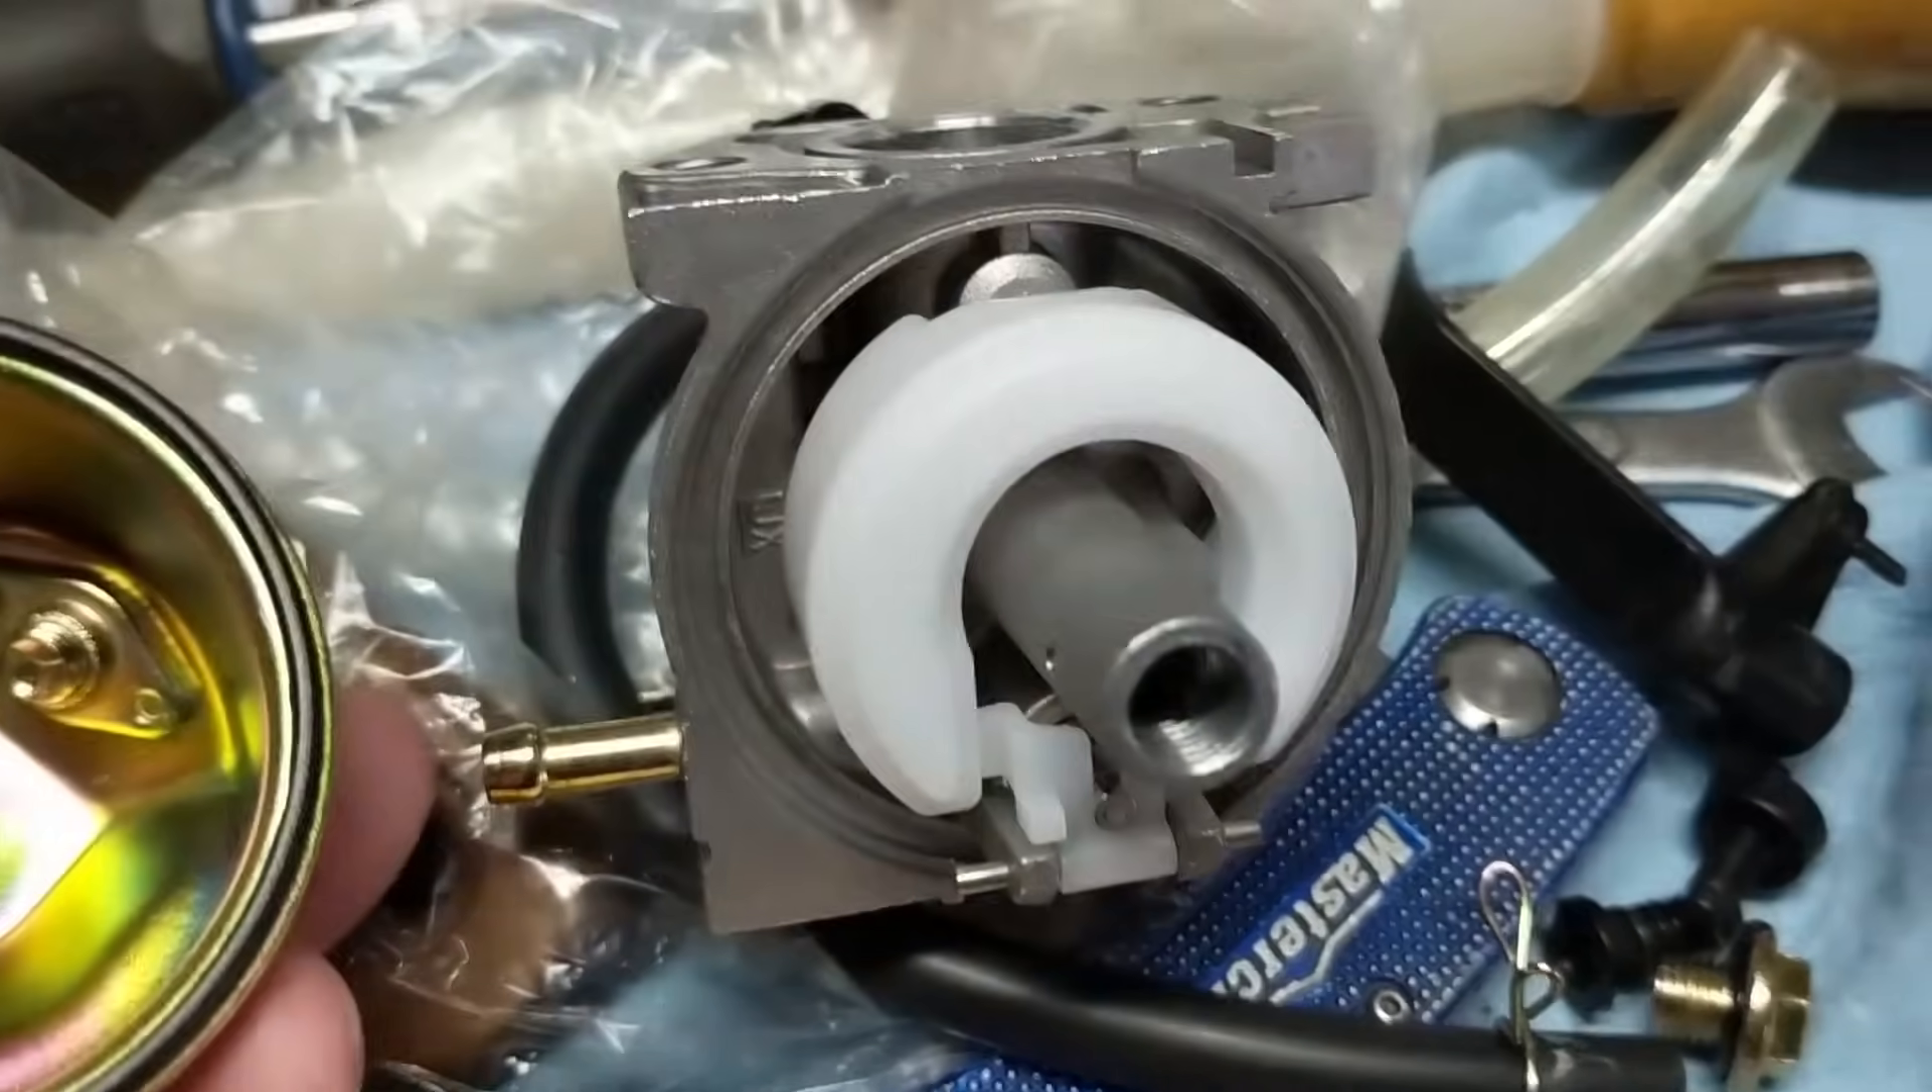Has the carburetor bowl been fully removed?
Yes.